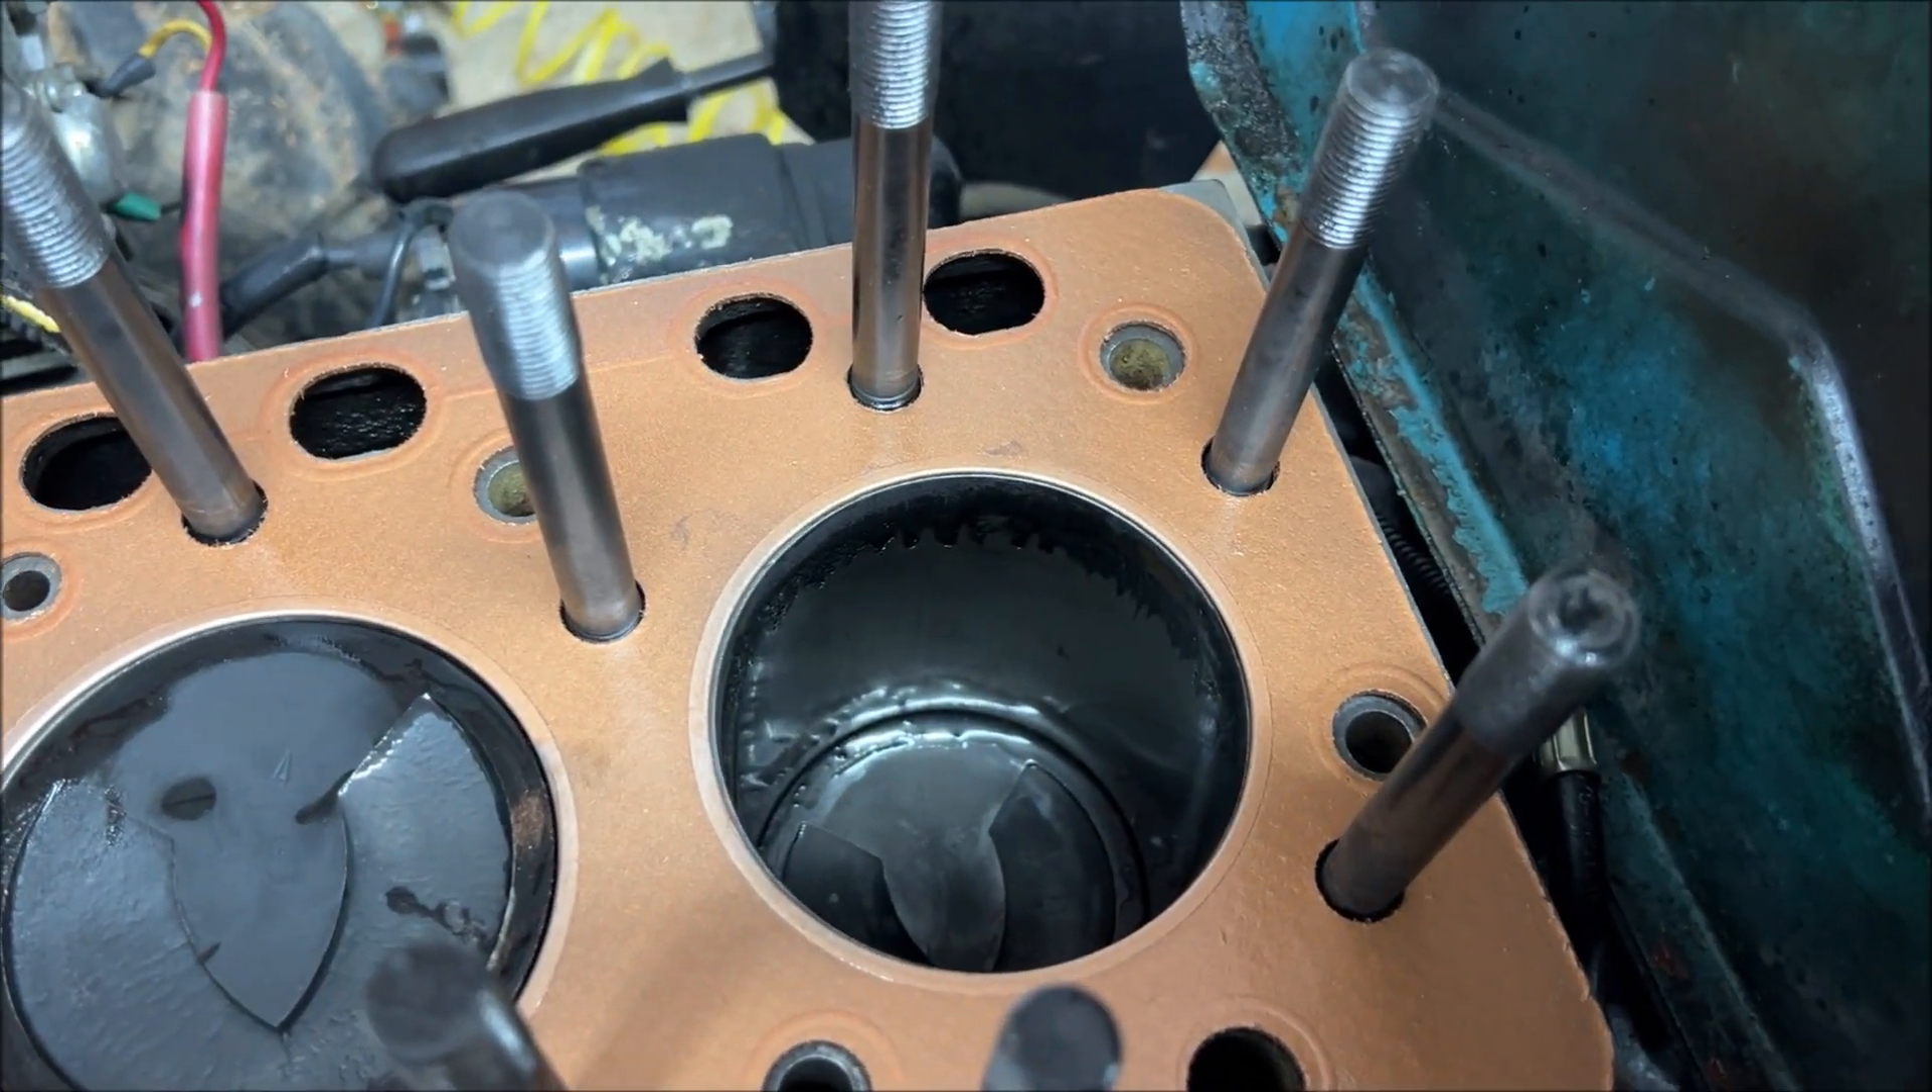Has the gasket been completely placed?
Yes.